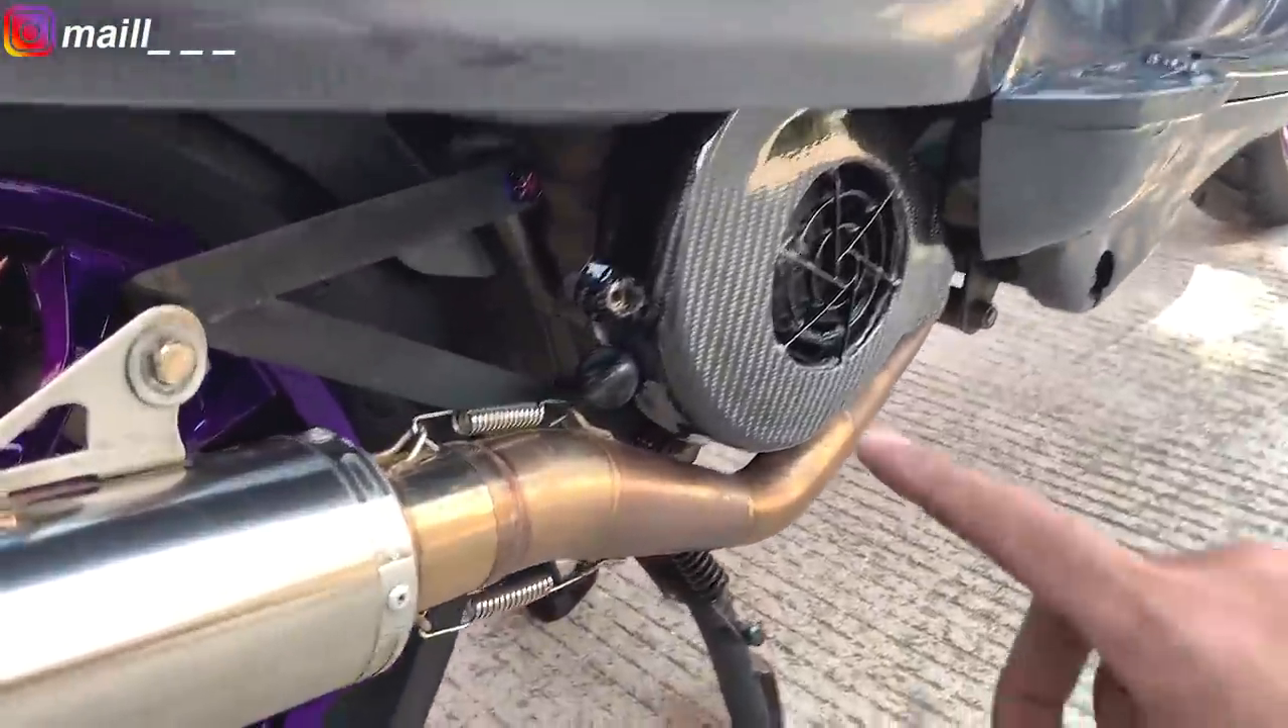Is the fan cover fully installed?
Yes.